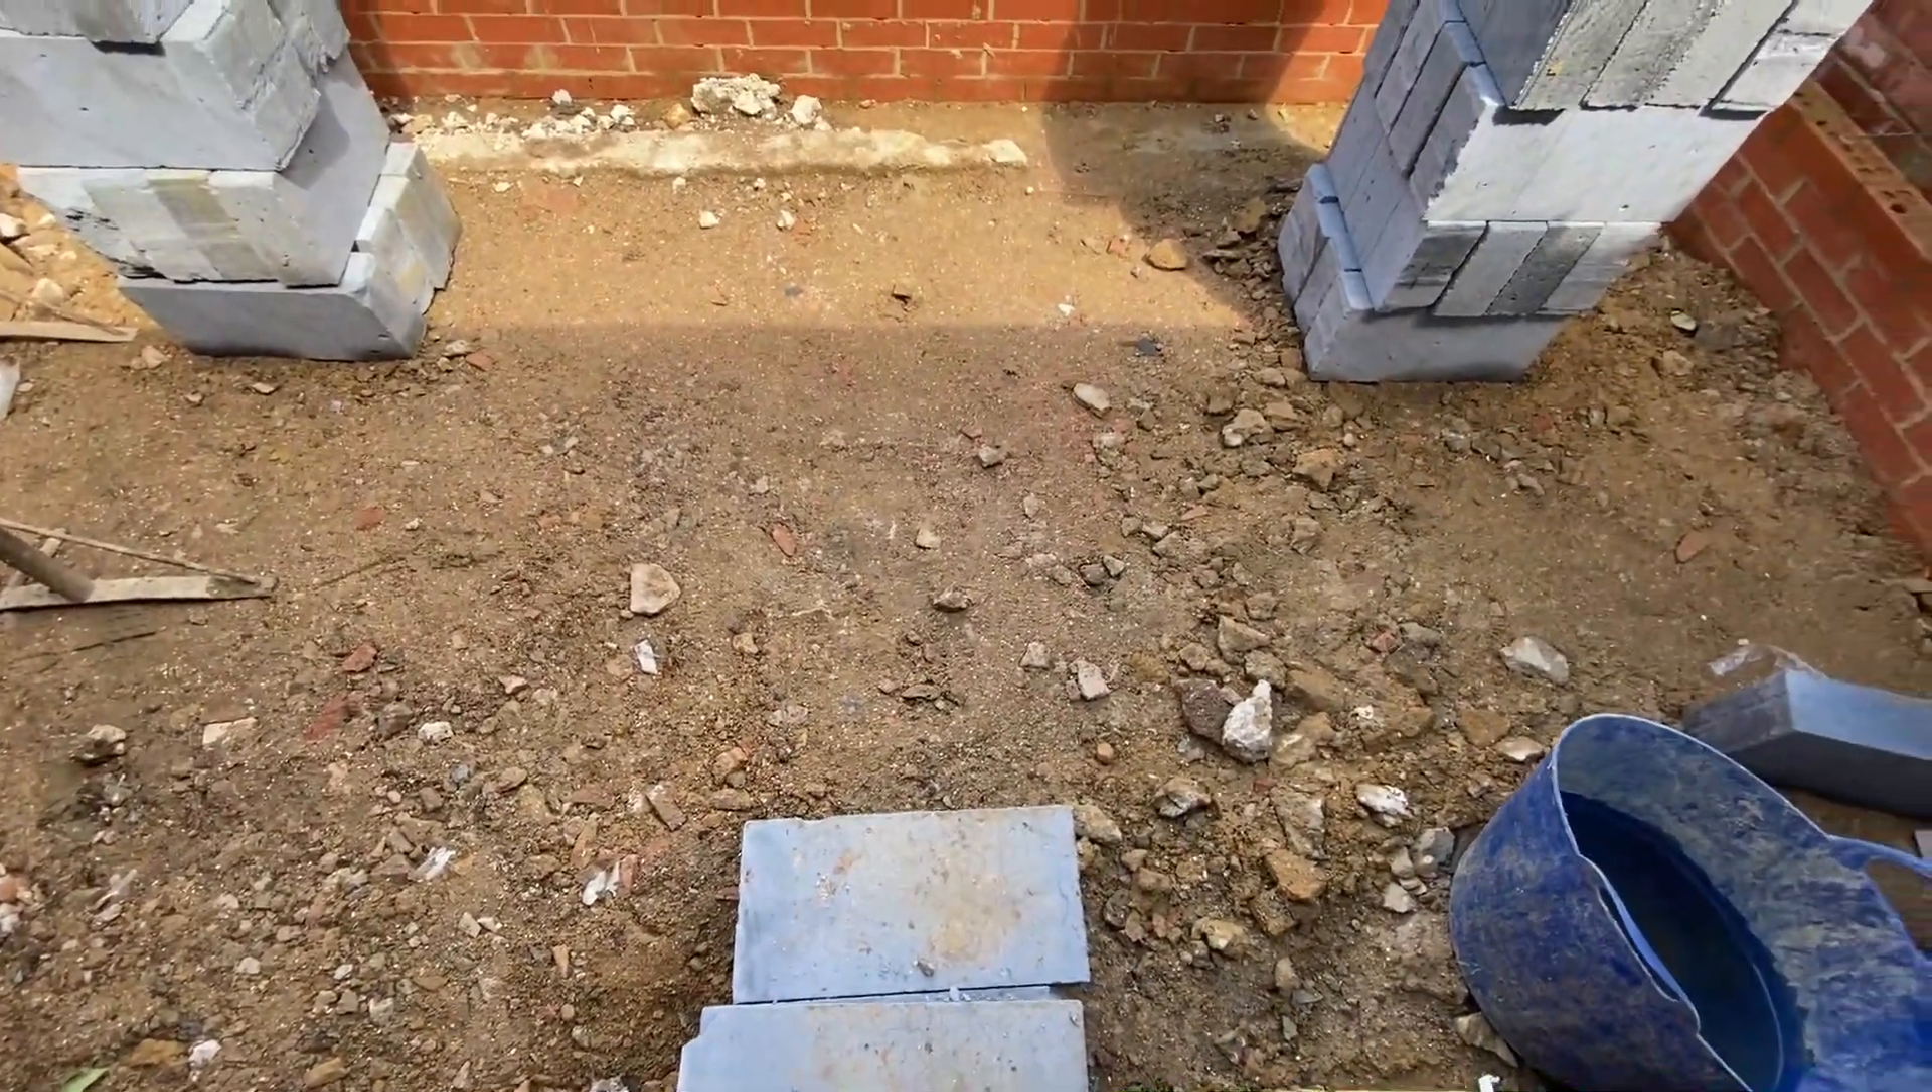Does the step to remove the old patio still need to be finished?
No.